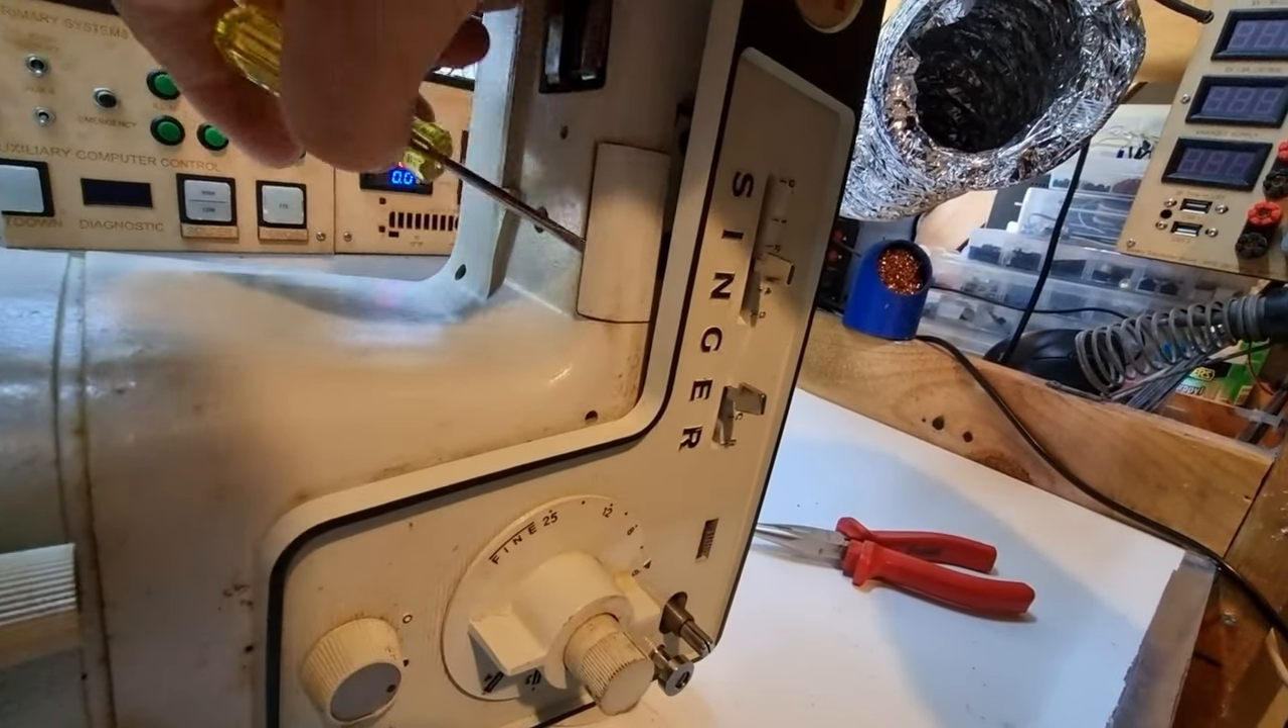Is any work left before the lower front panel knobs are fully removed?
Yes.